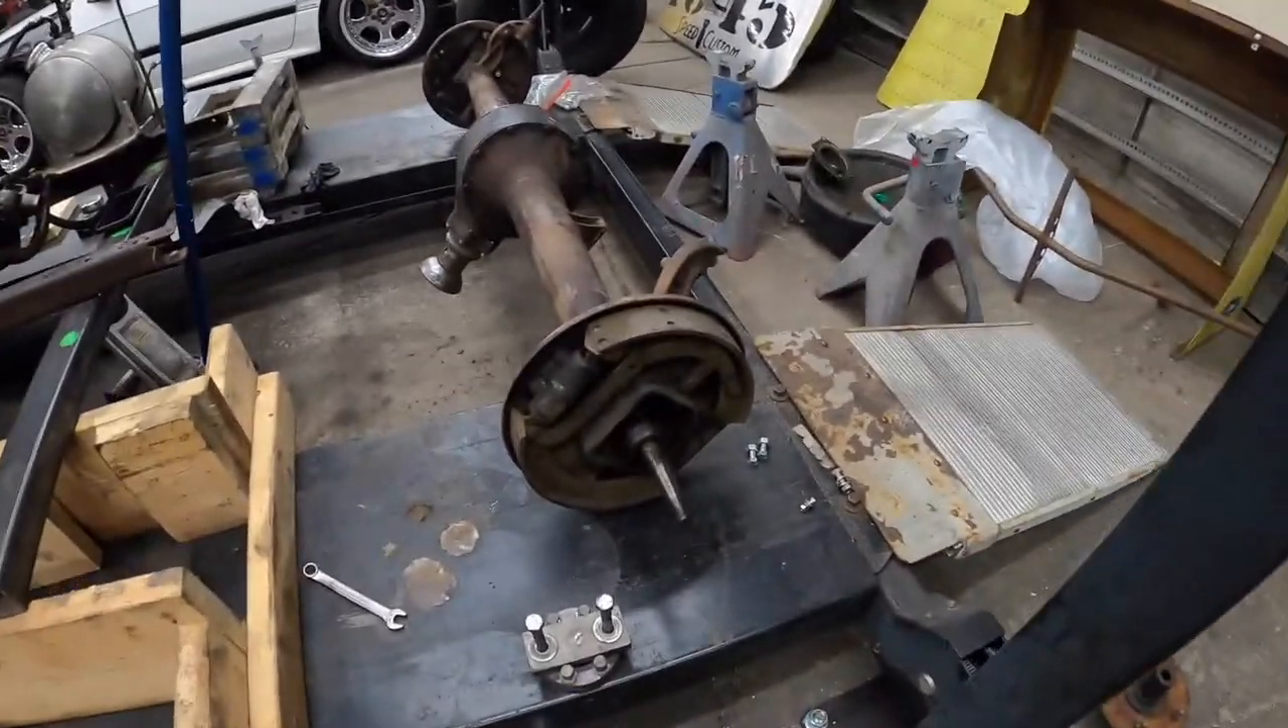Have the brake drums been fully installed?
No.